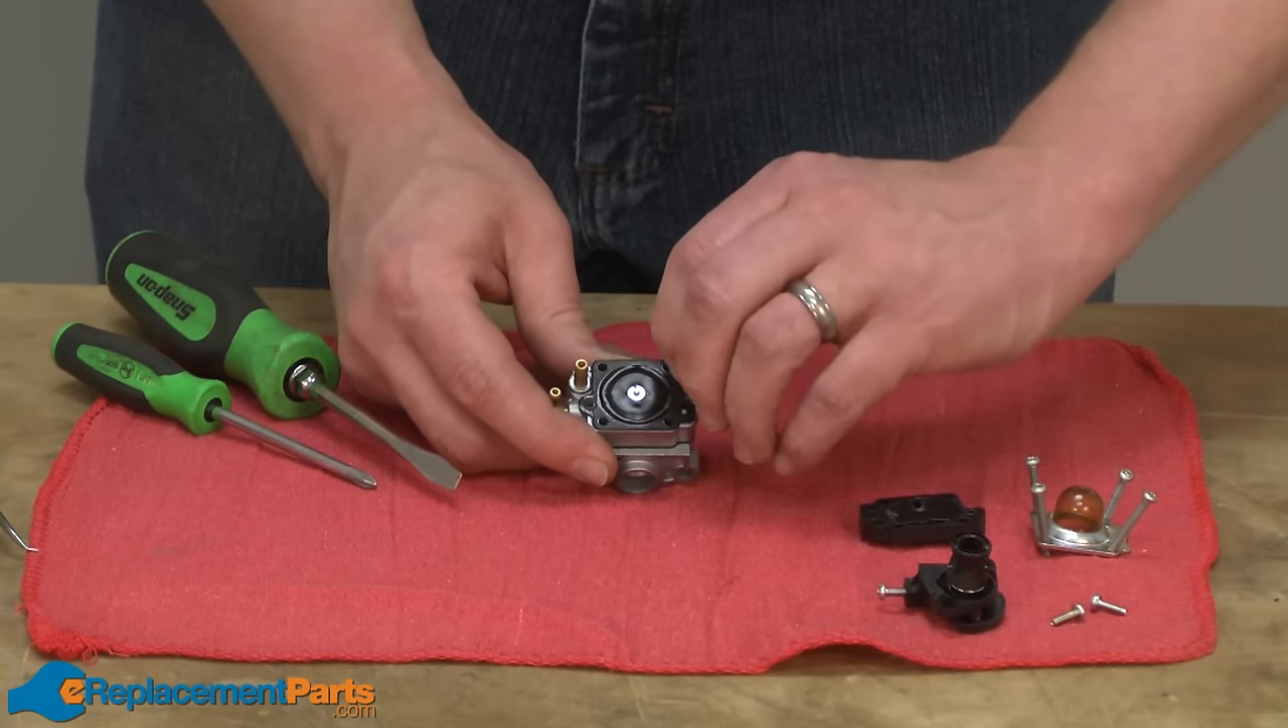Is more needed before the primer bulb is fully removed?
No.